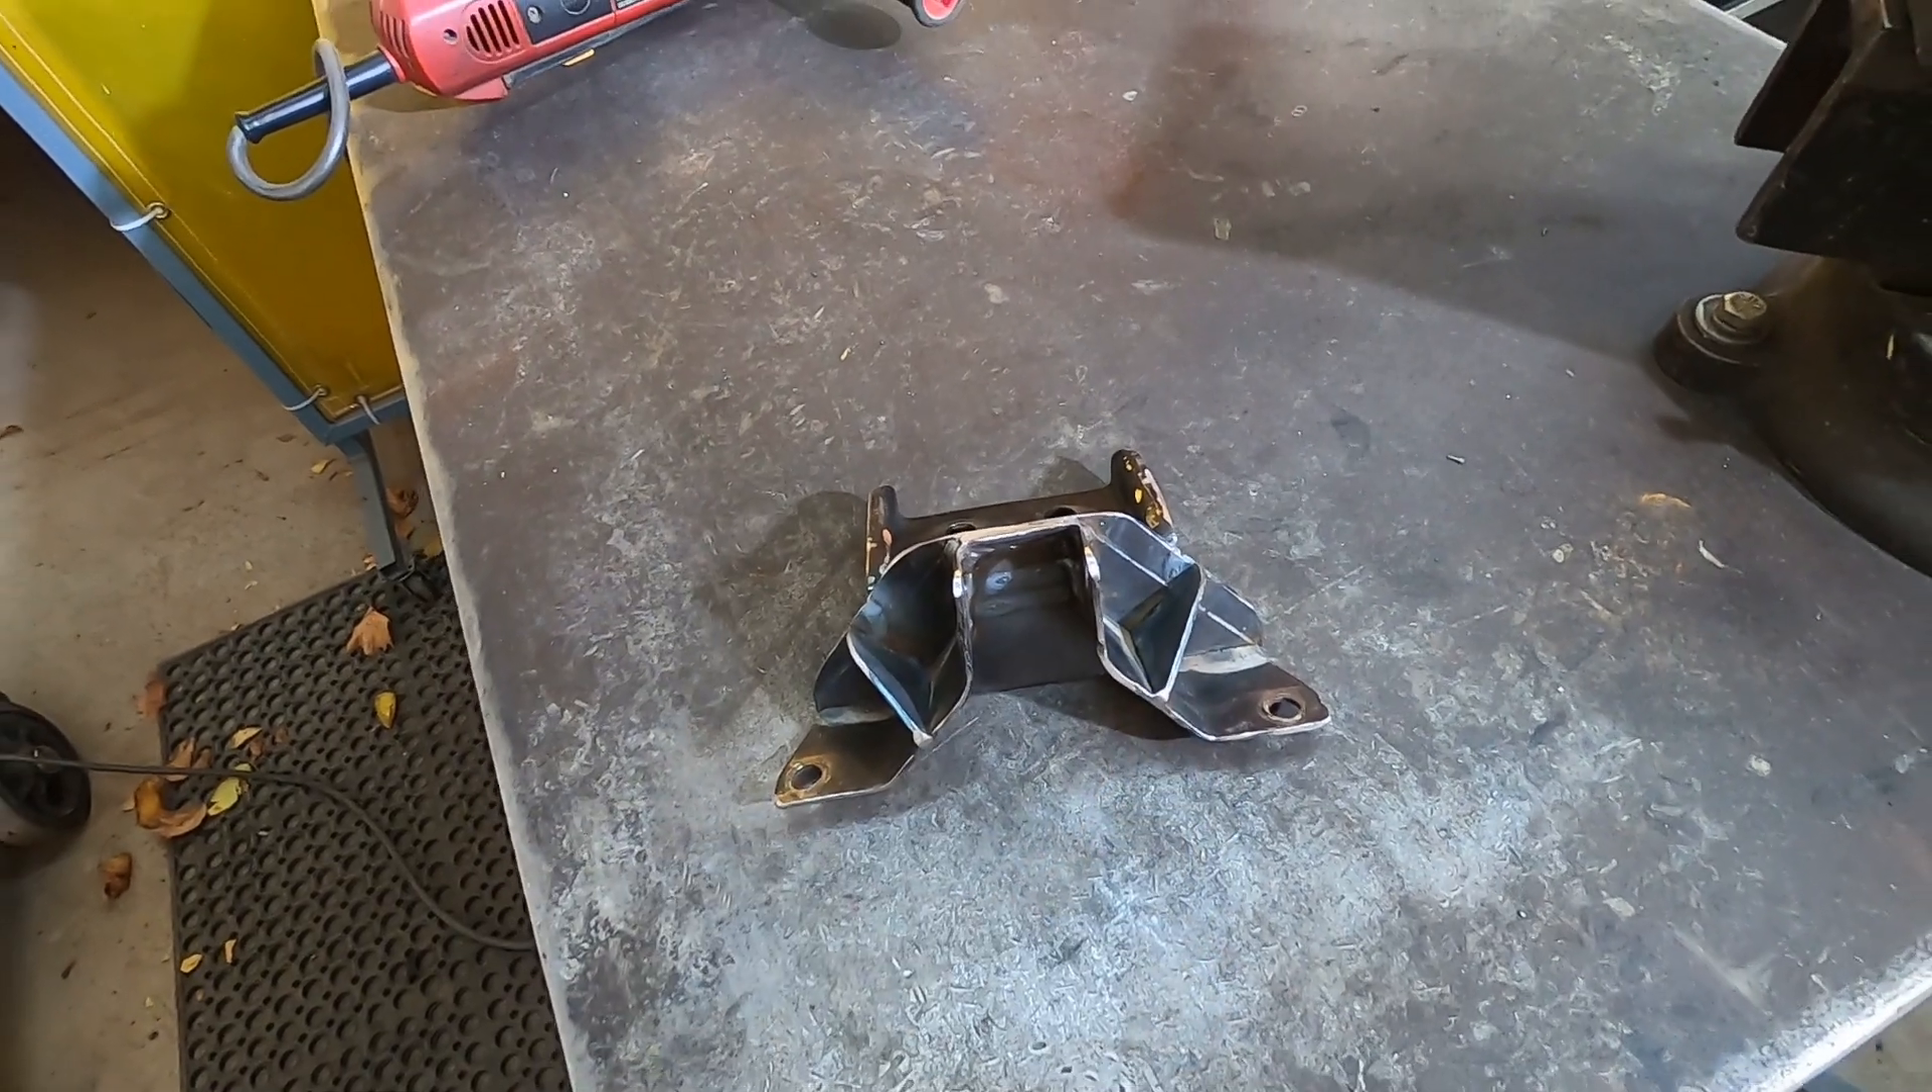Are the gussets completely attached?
Yes.